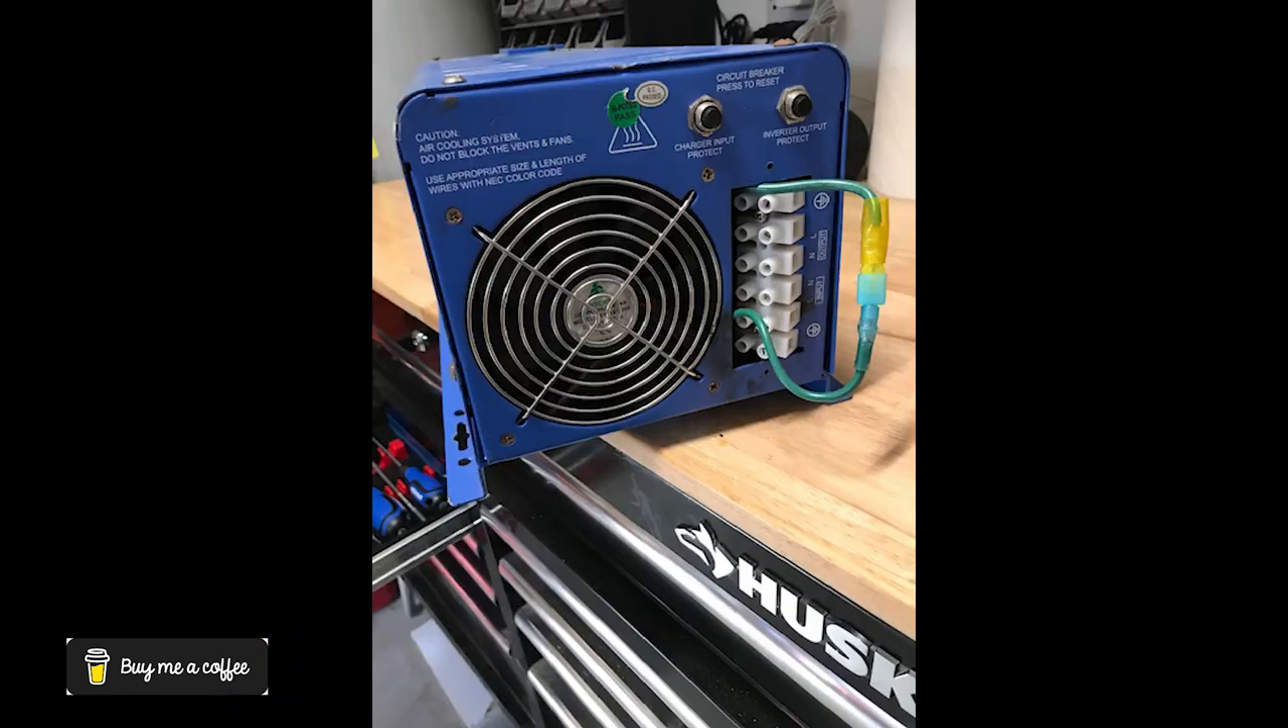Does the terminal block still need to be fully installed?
No.